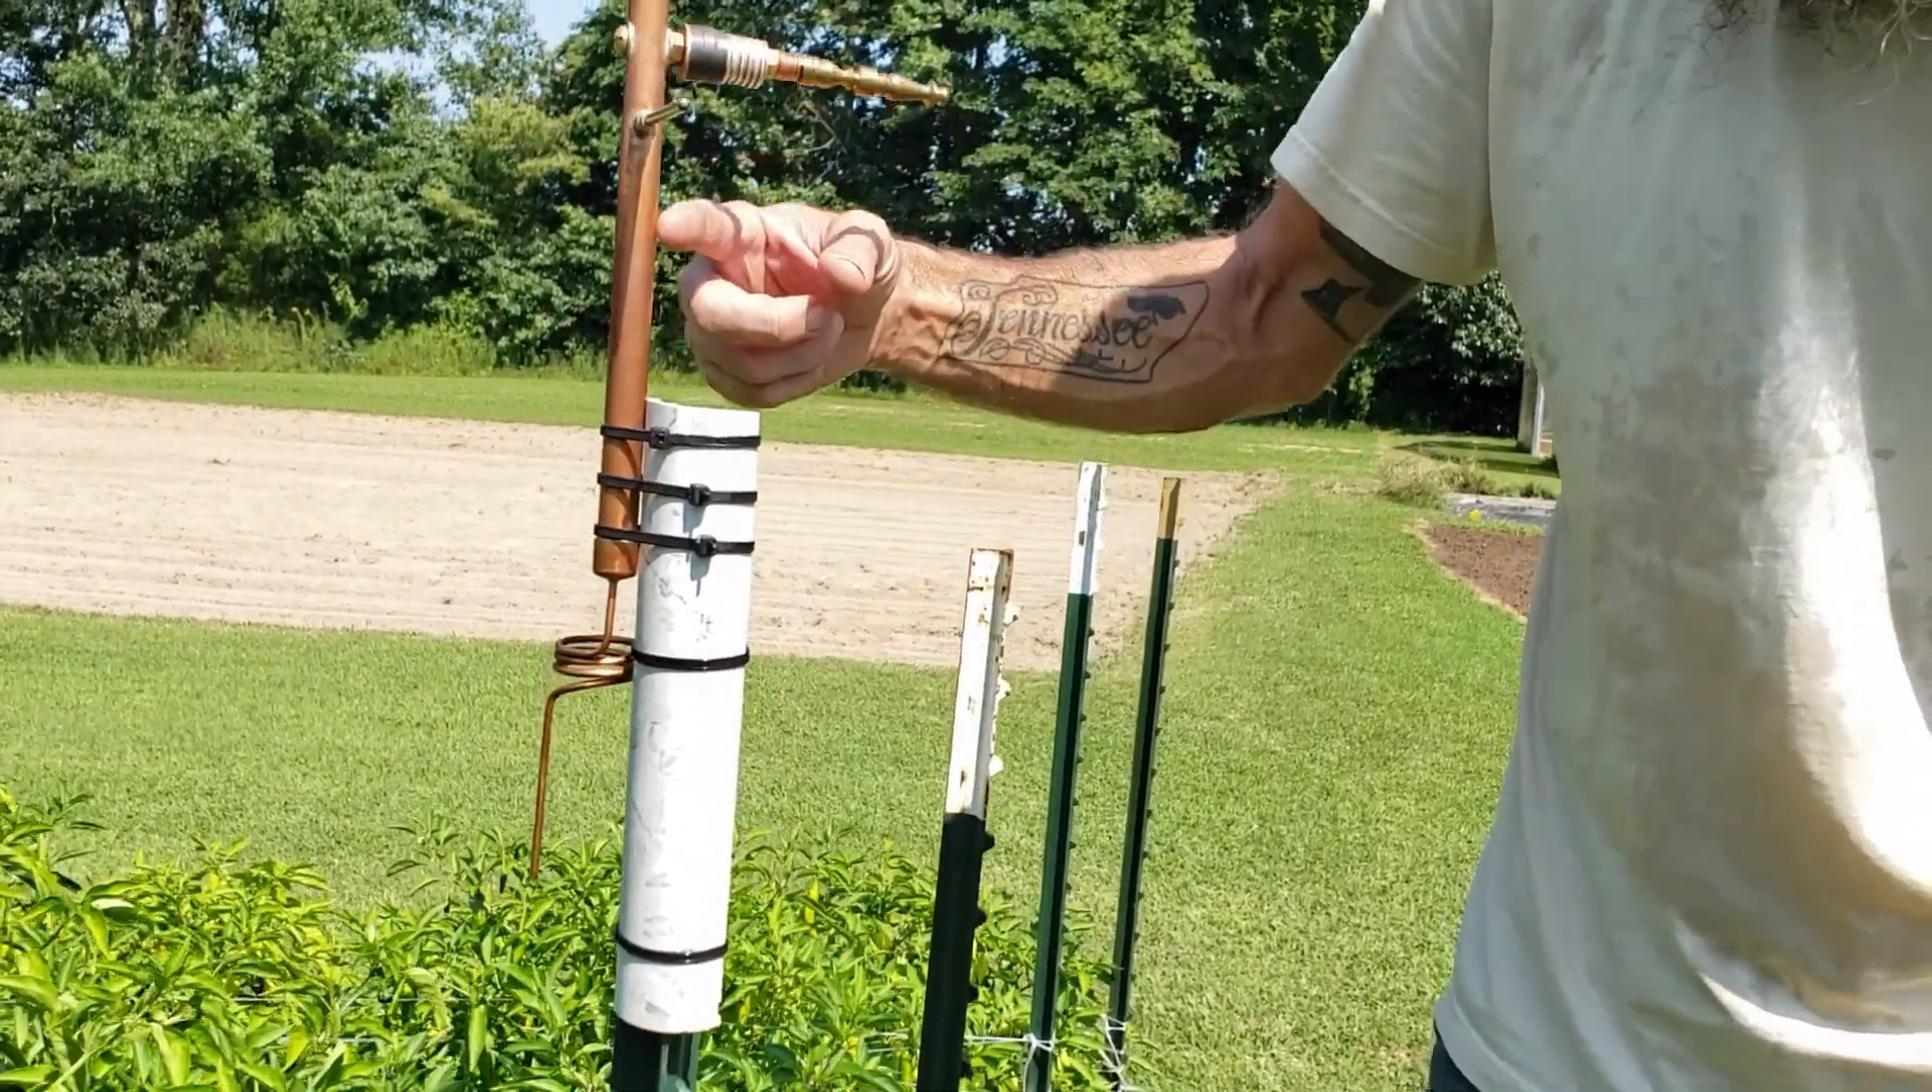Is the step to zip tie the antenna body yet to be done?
No.